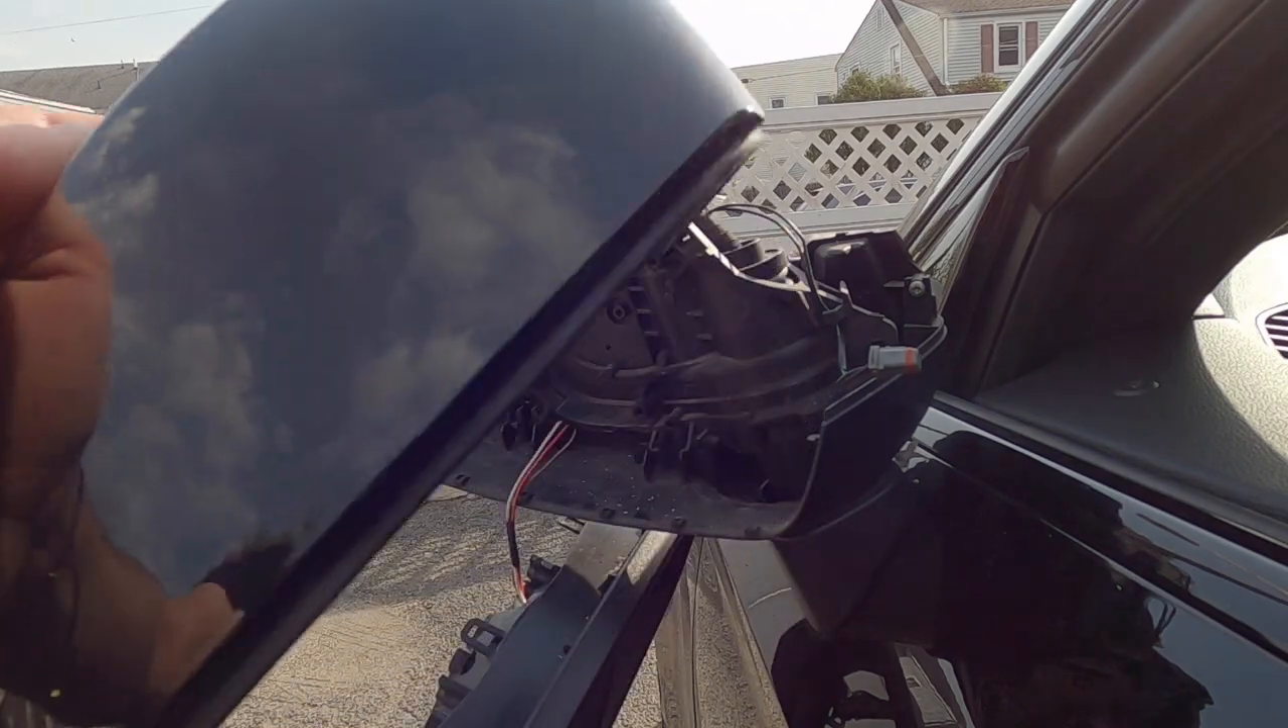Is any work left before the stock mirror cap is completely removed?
No.